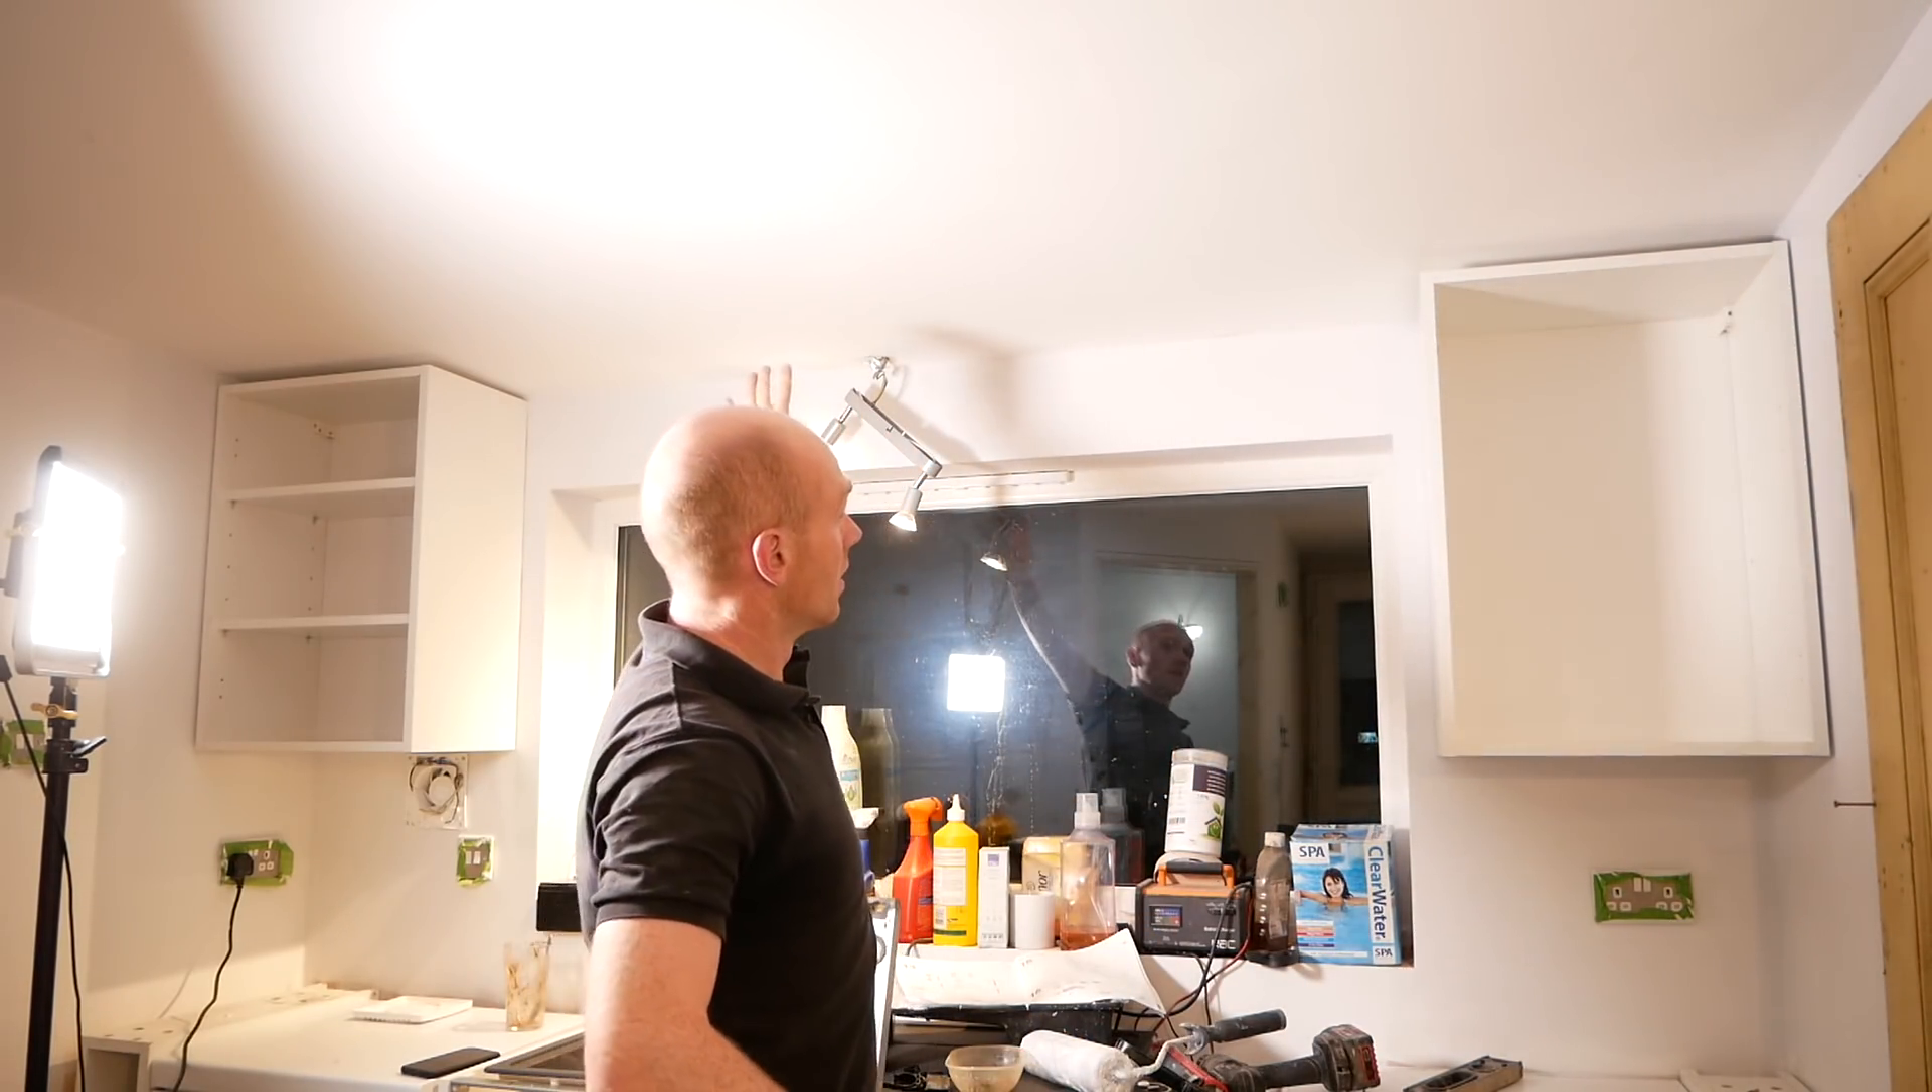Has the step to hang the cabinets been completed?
Yes.